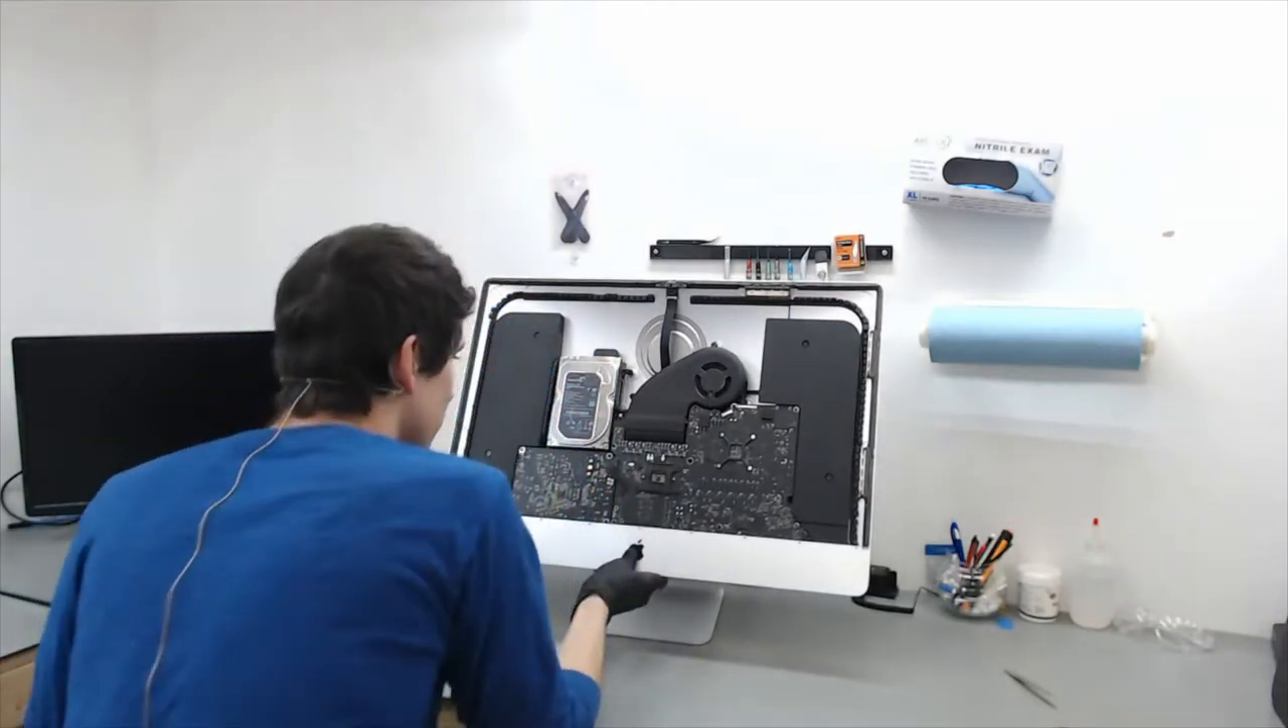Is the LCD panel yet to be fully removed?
No.